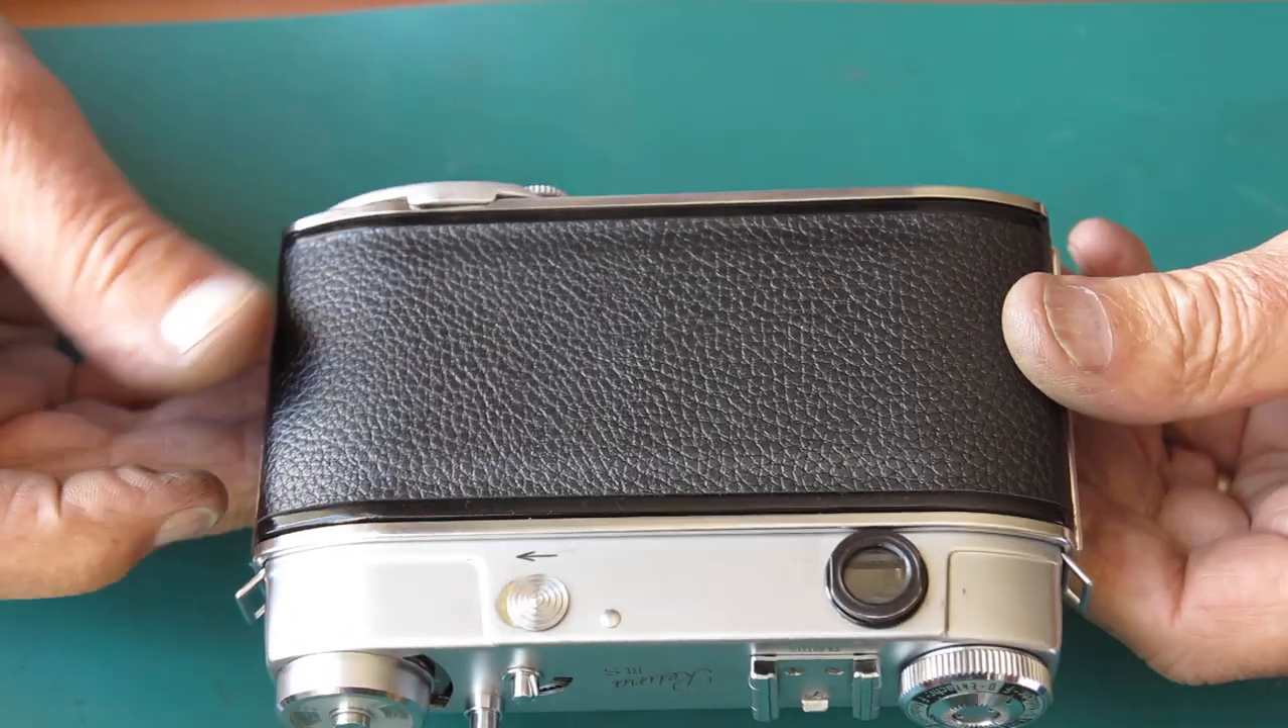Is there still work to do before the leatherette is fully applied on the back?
No.